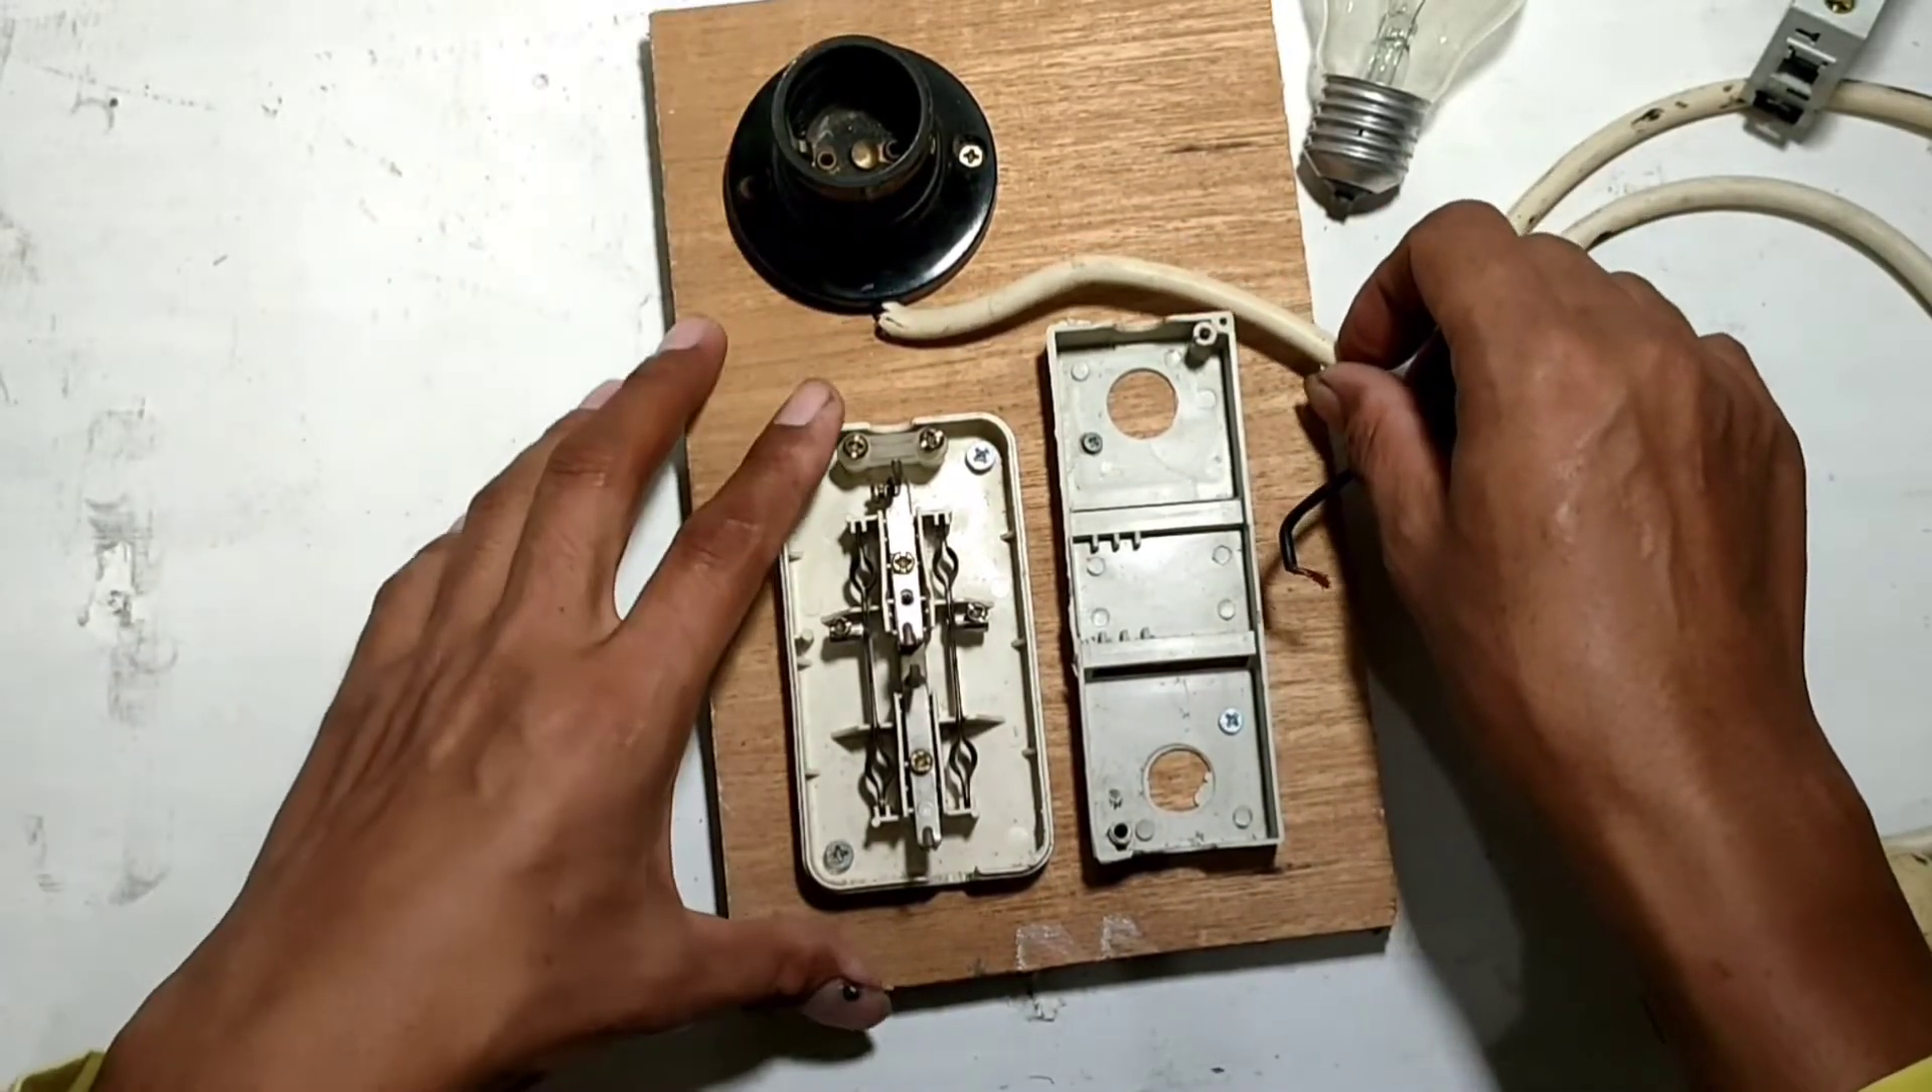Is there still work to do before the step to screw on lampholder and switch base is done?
No.